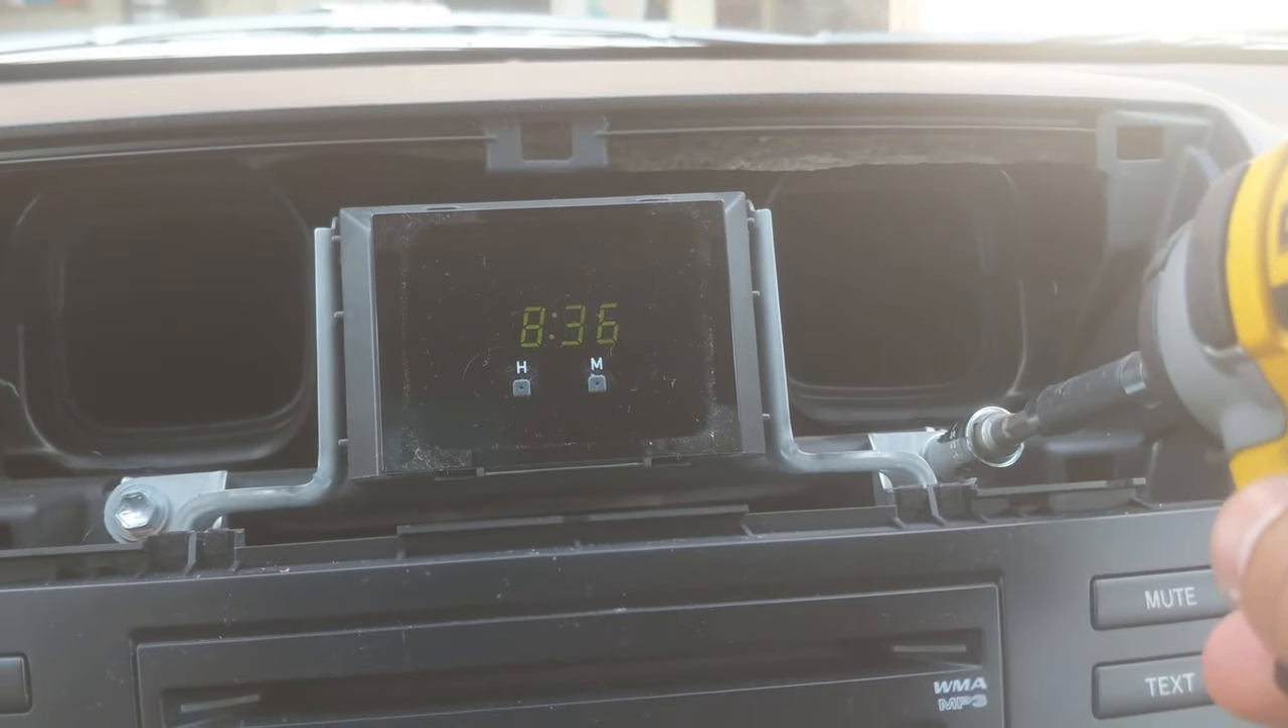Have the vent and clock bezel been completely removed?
Yes.